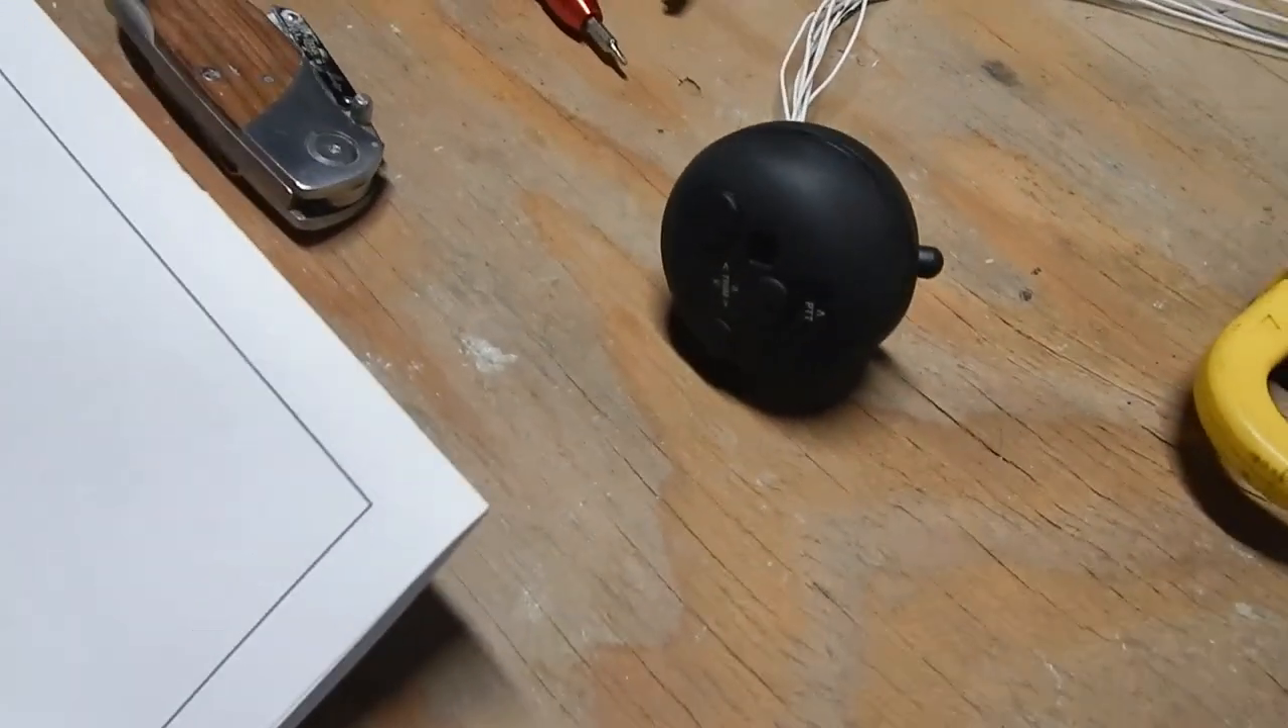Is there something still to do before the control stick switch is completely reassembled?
No.